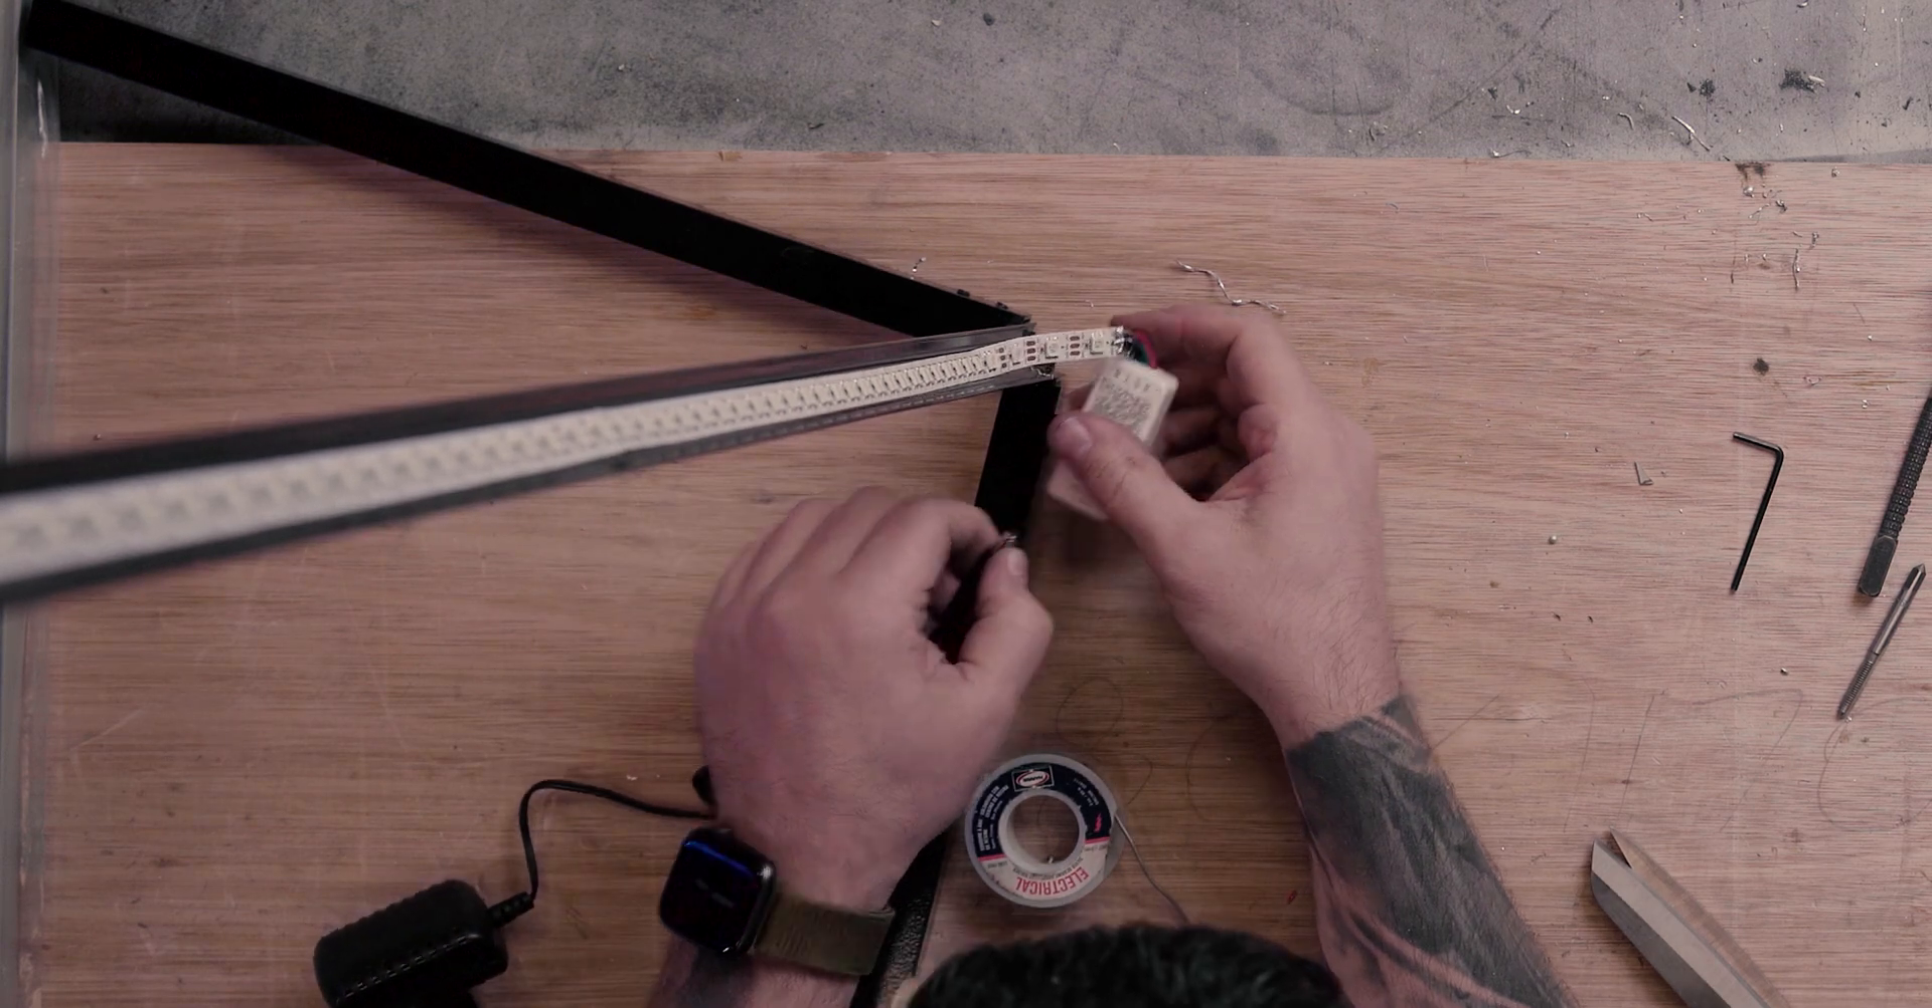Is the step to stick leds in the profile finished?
Yes.